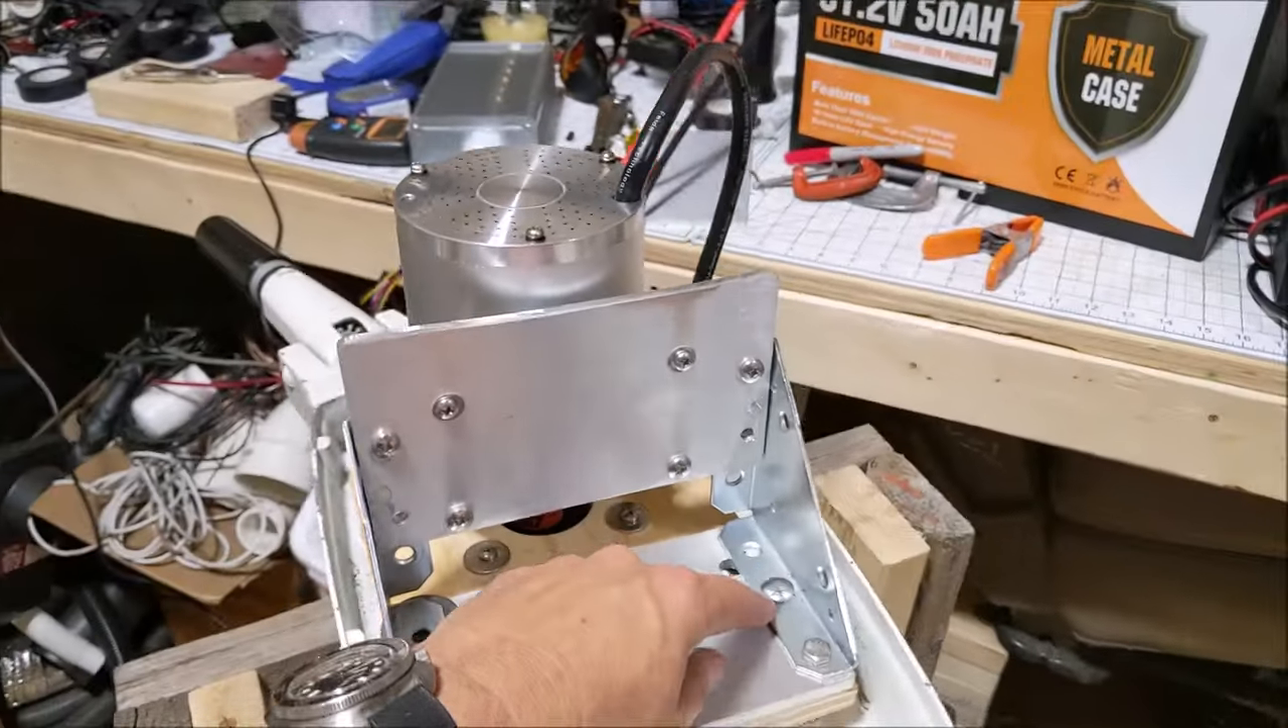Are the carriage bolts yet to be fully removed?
Yes.